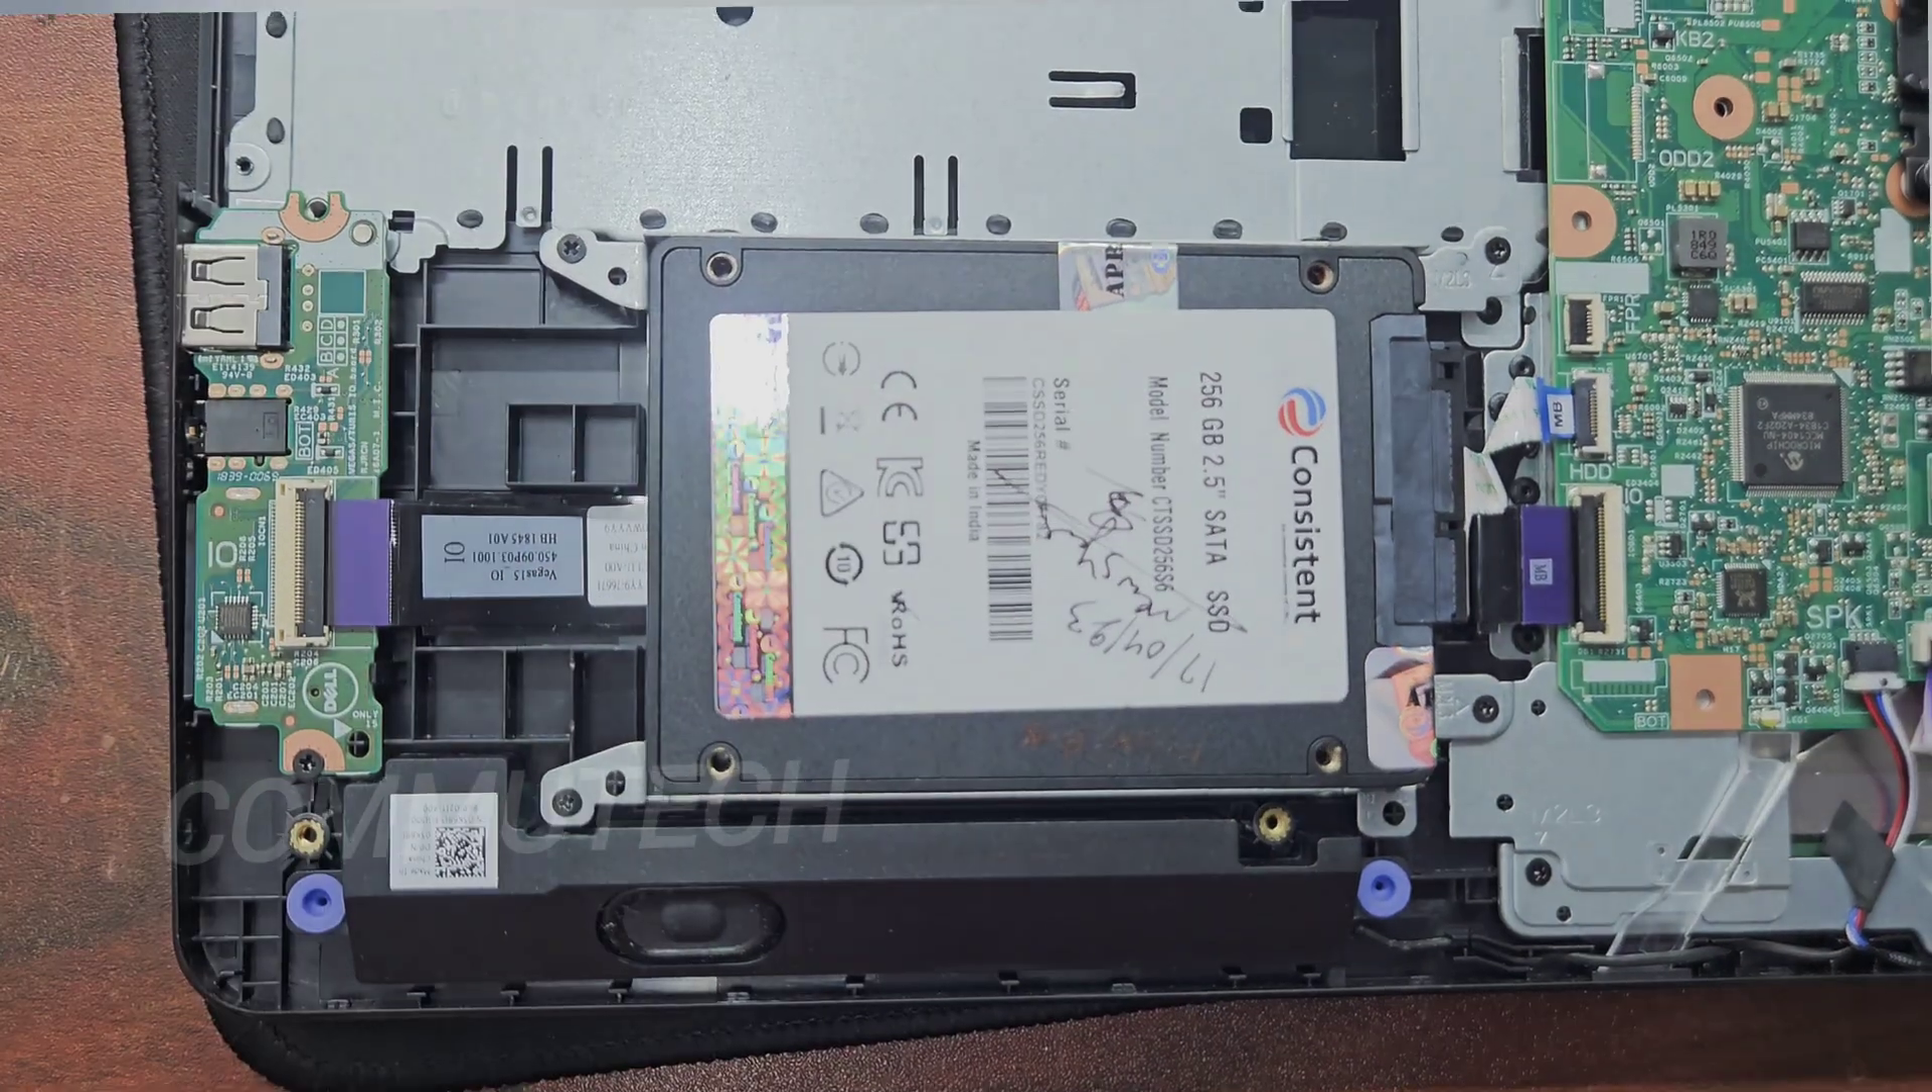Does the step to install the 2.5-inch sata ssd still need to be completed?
No.